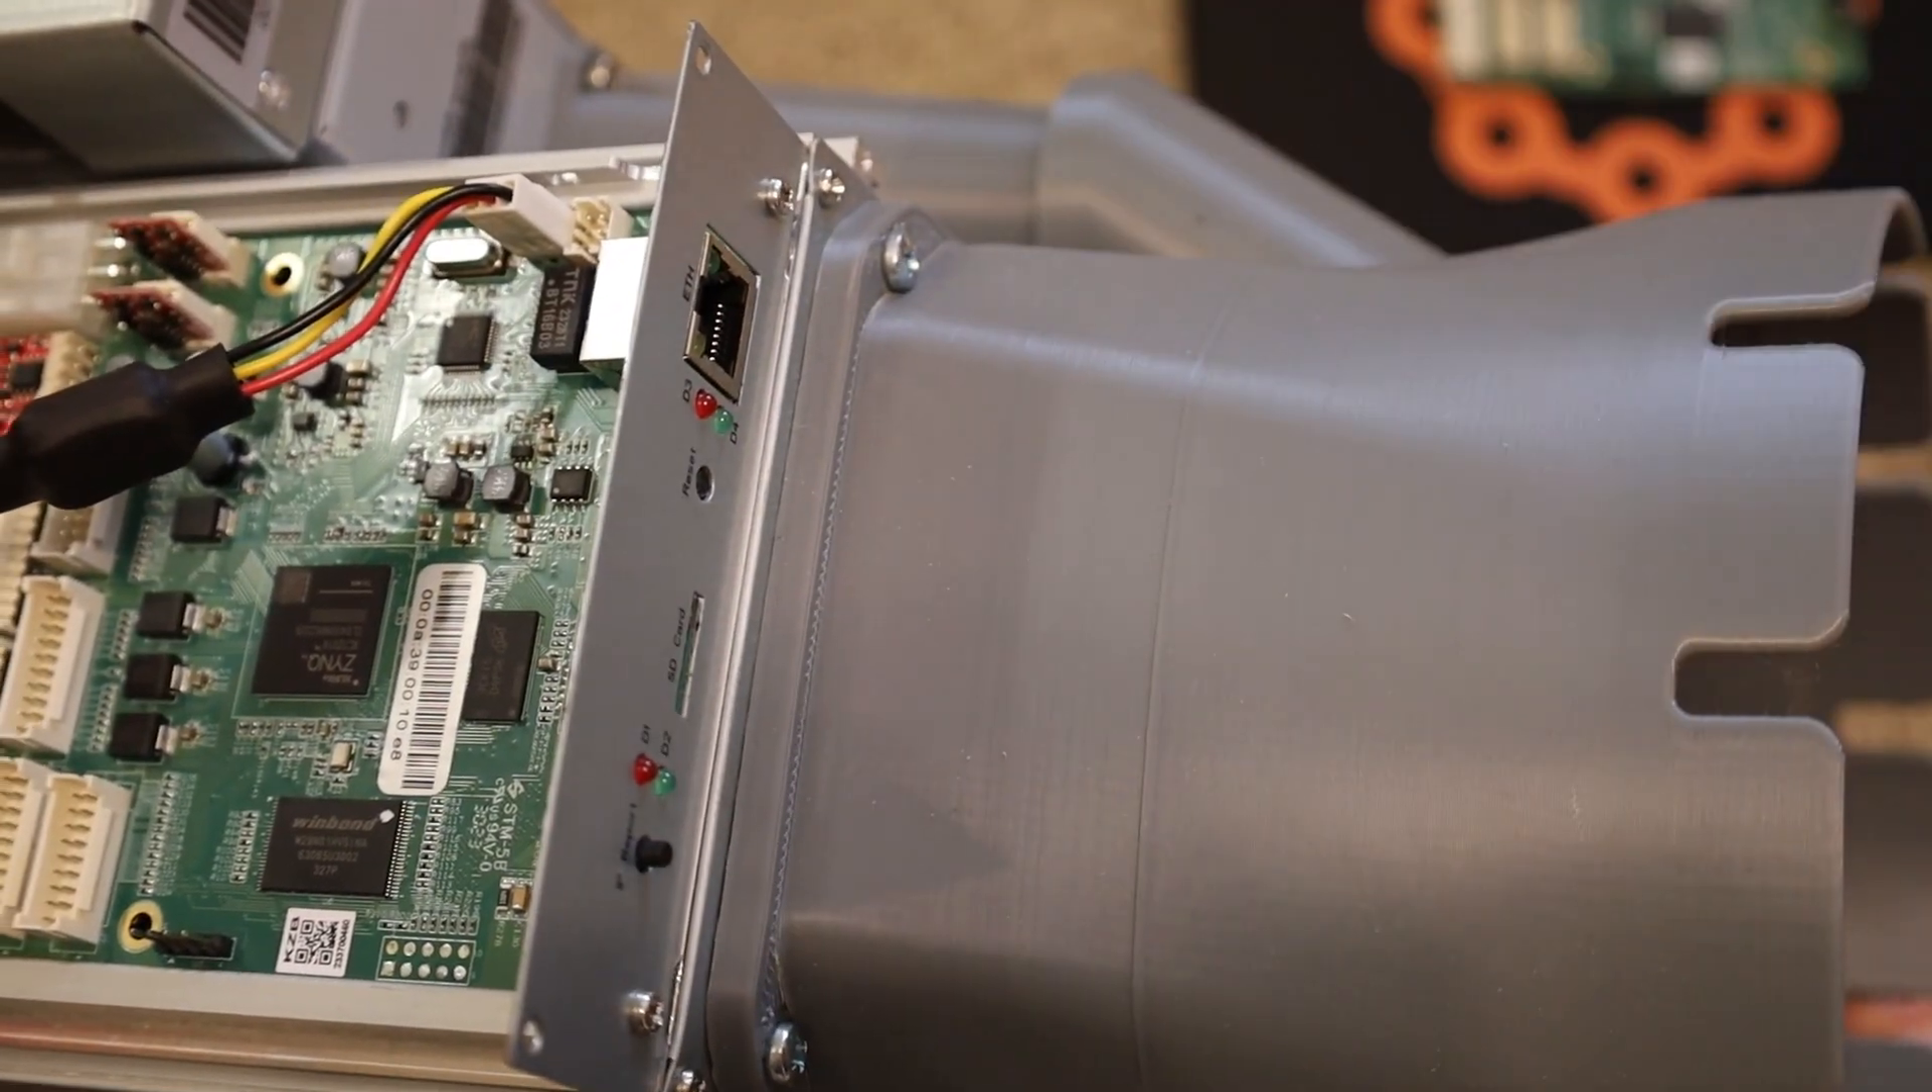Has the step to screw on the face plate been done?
Yes.